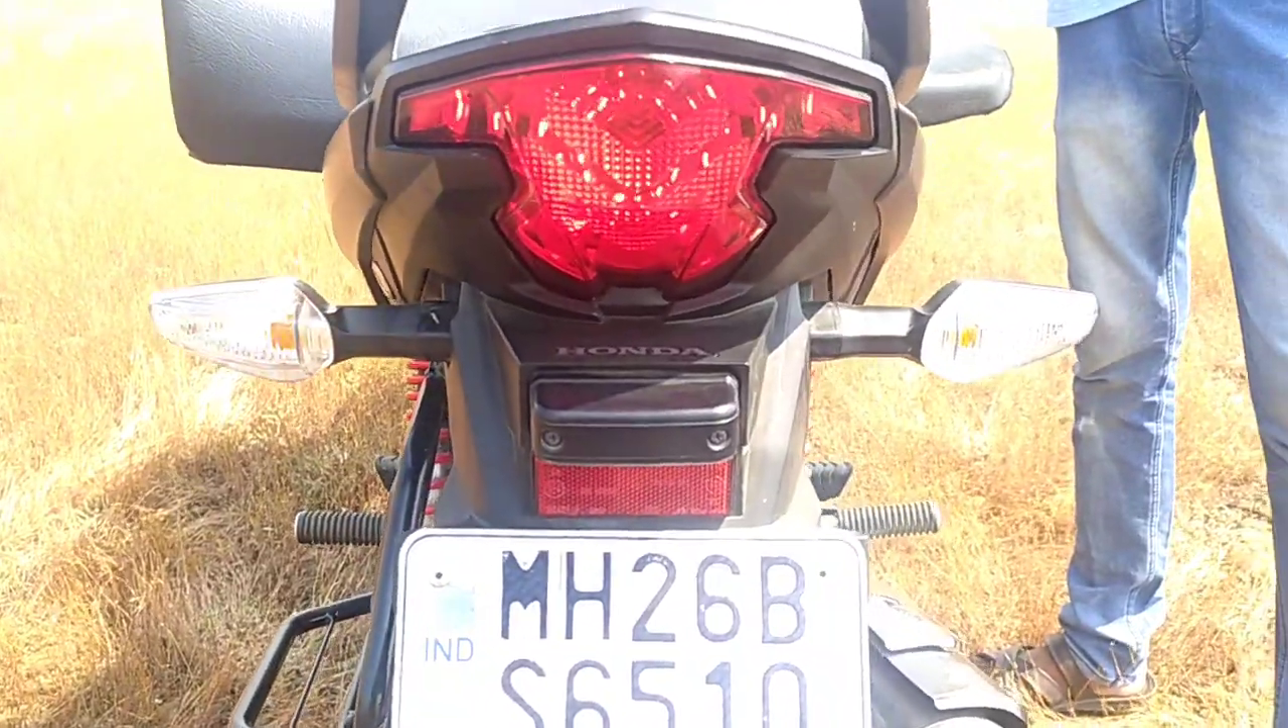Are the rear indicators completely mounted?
Yes.